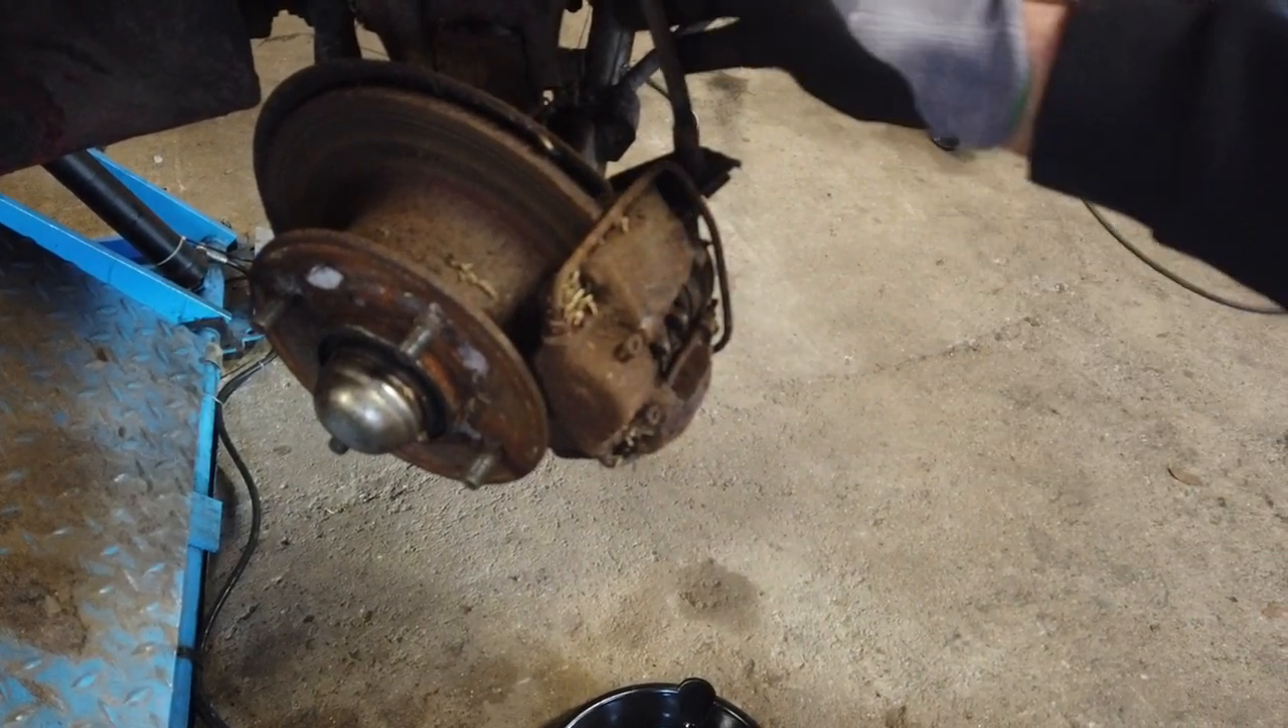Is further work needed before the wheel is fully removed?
No.